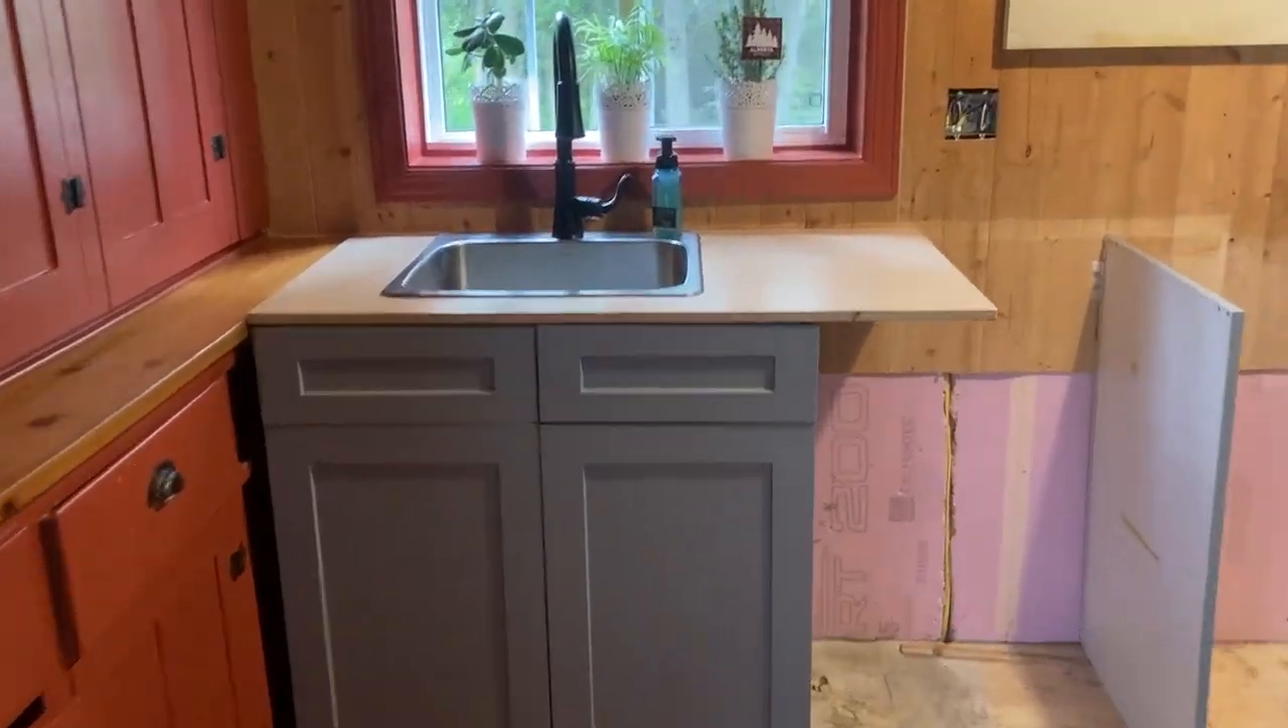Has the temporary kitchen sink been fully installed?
Yes.